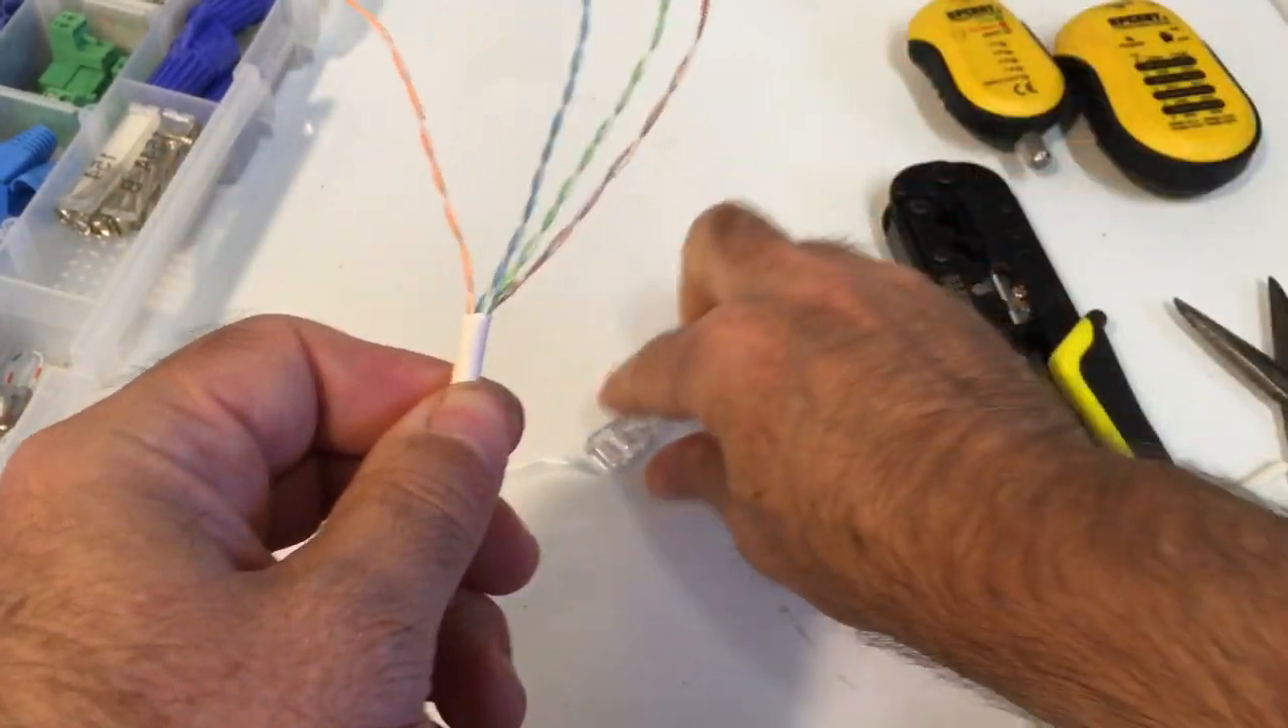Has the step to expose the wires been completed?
Yes.